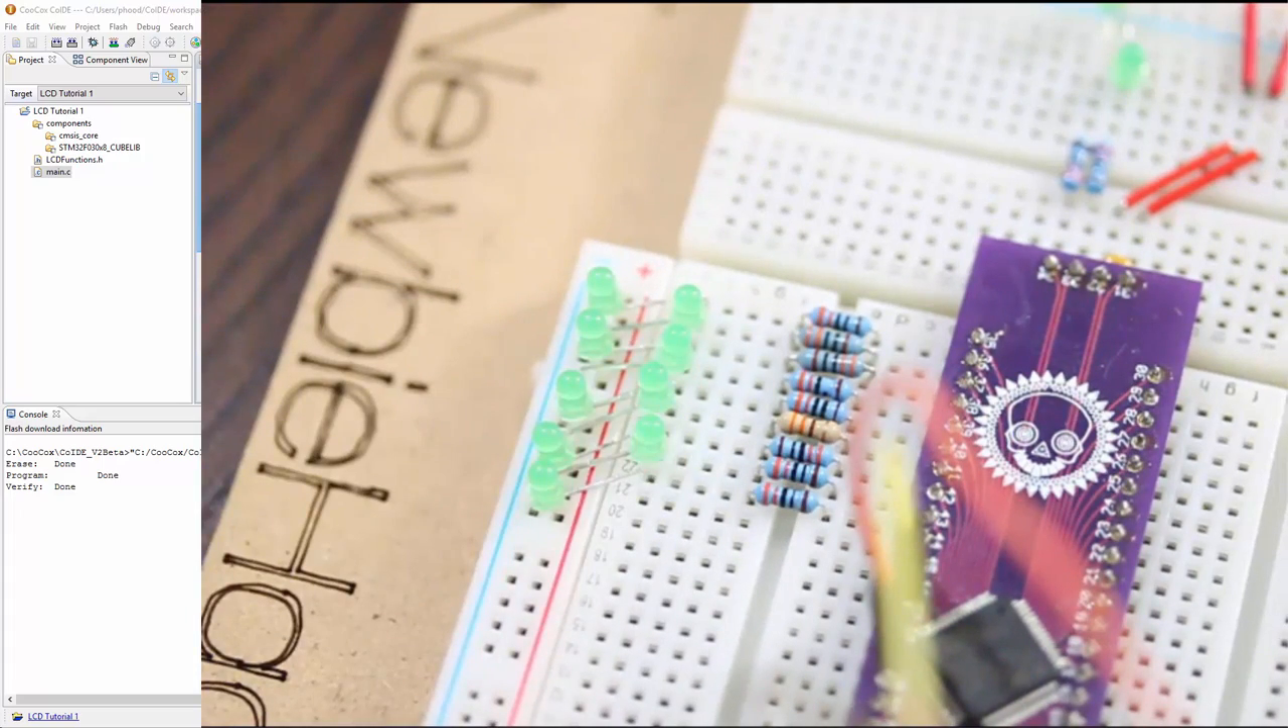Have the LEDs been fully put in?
Yes.